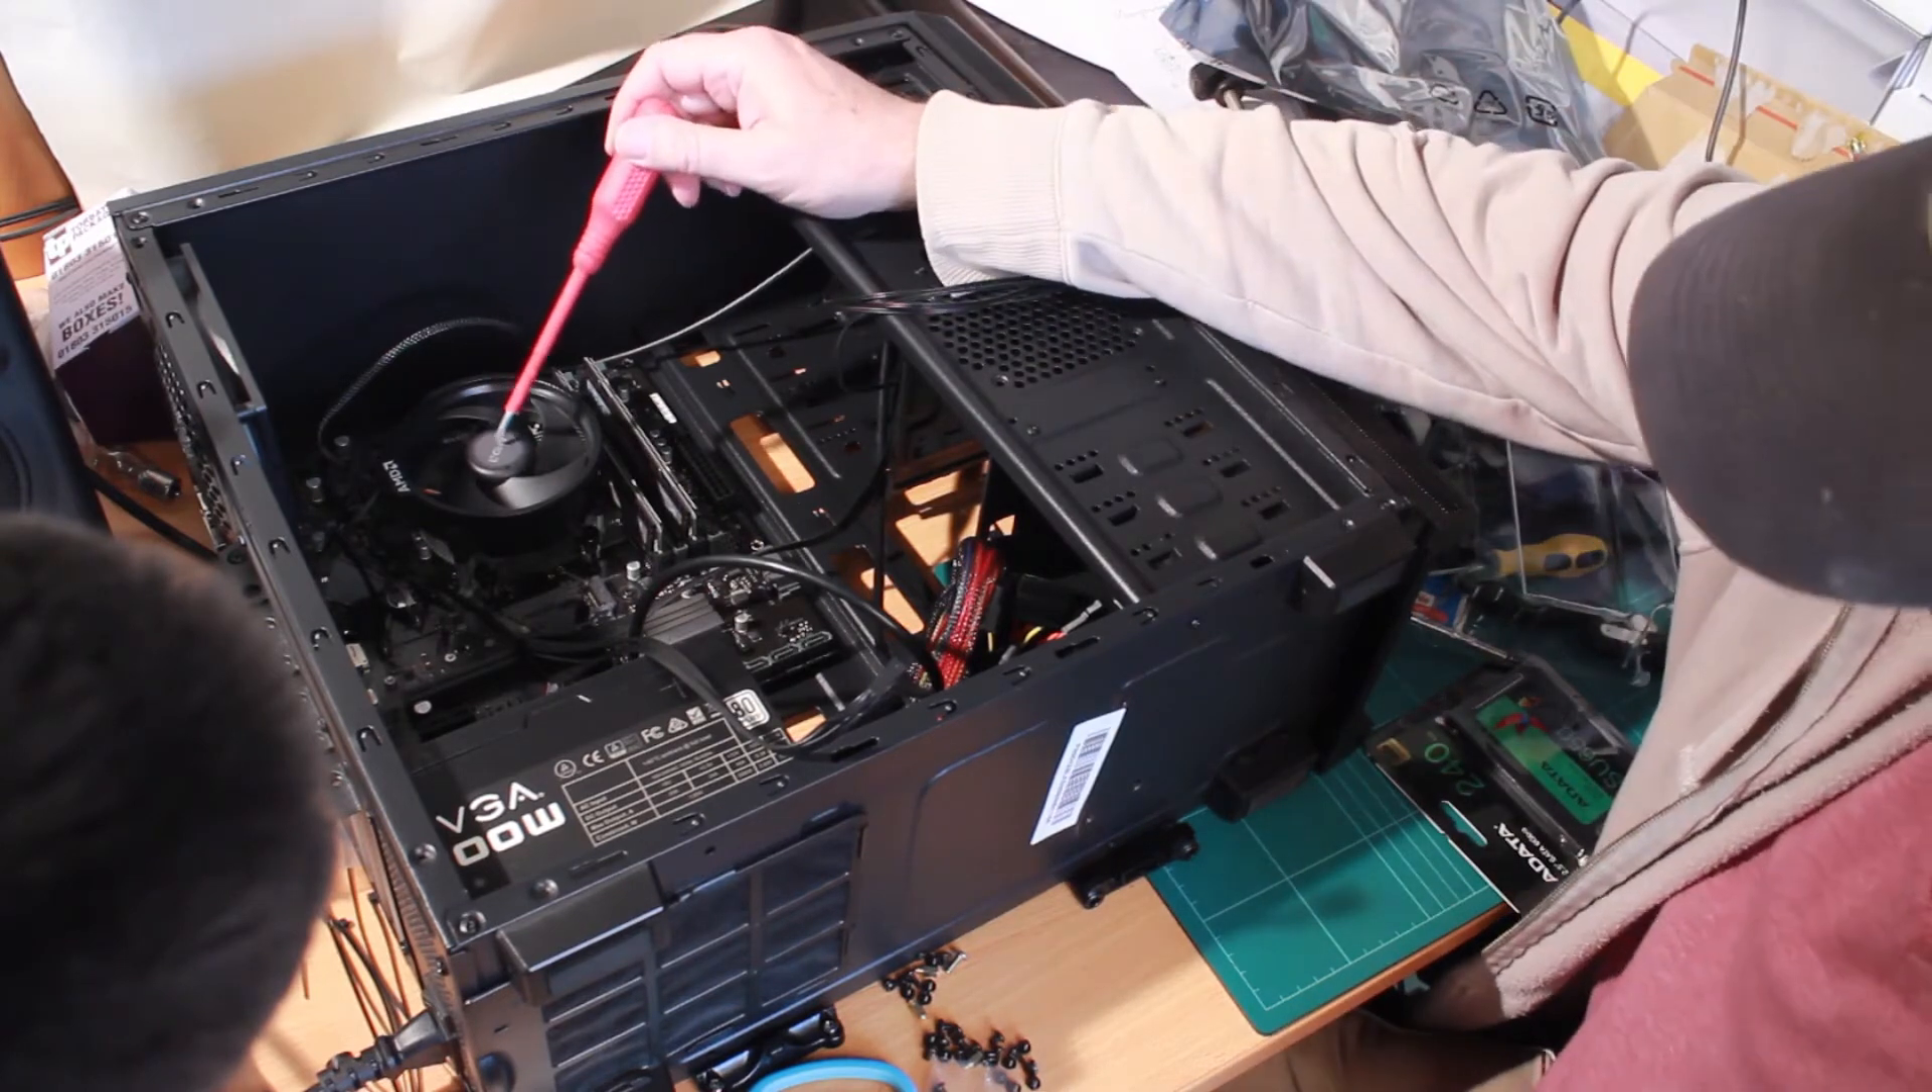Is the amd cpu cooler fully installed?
Yes.